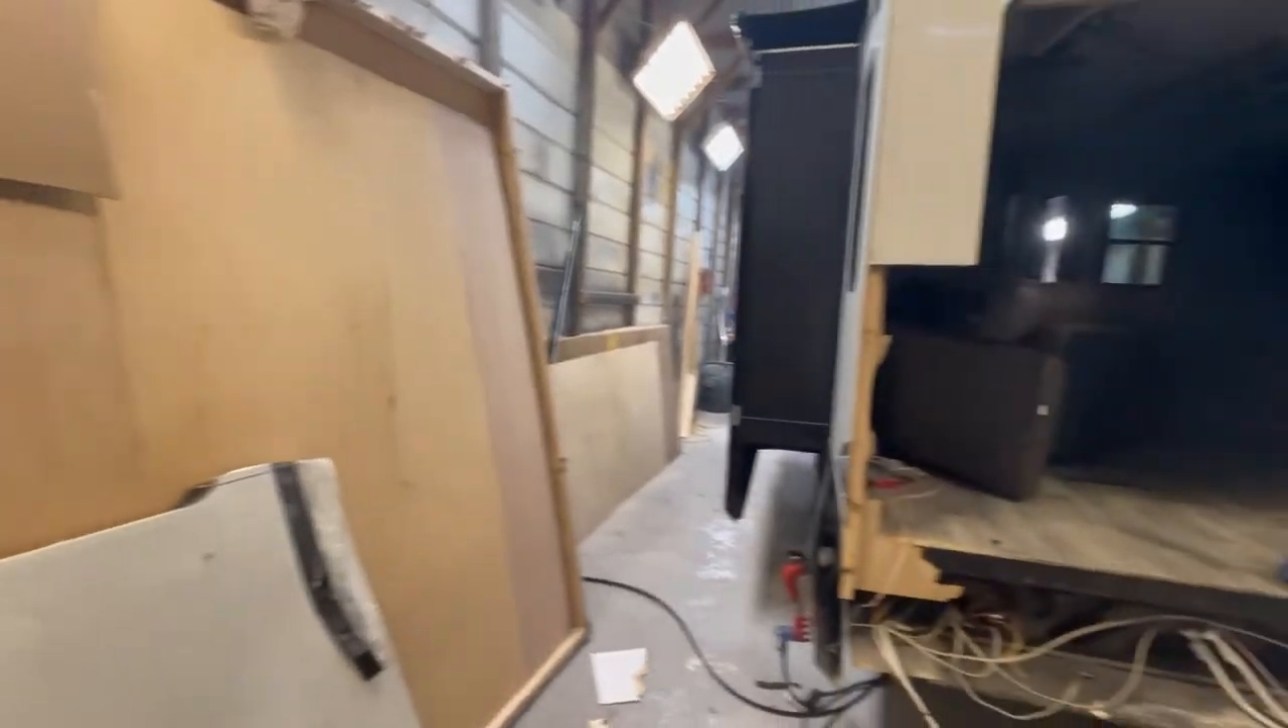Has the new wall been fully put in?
No.